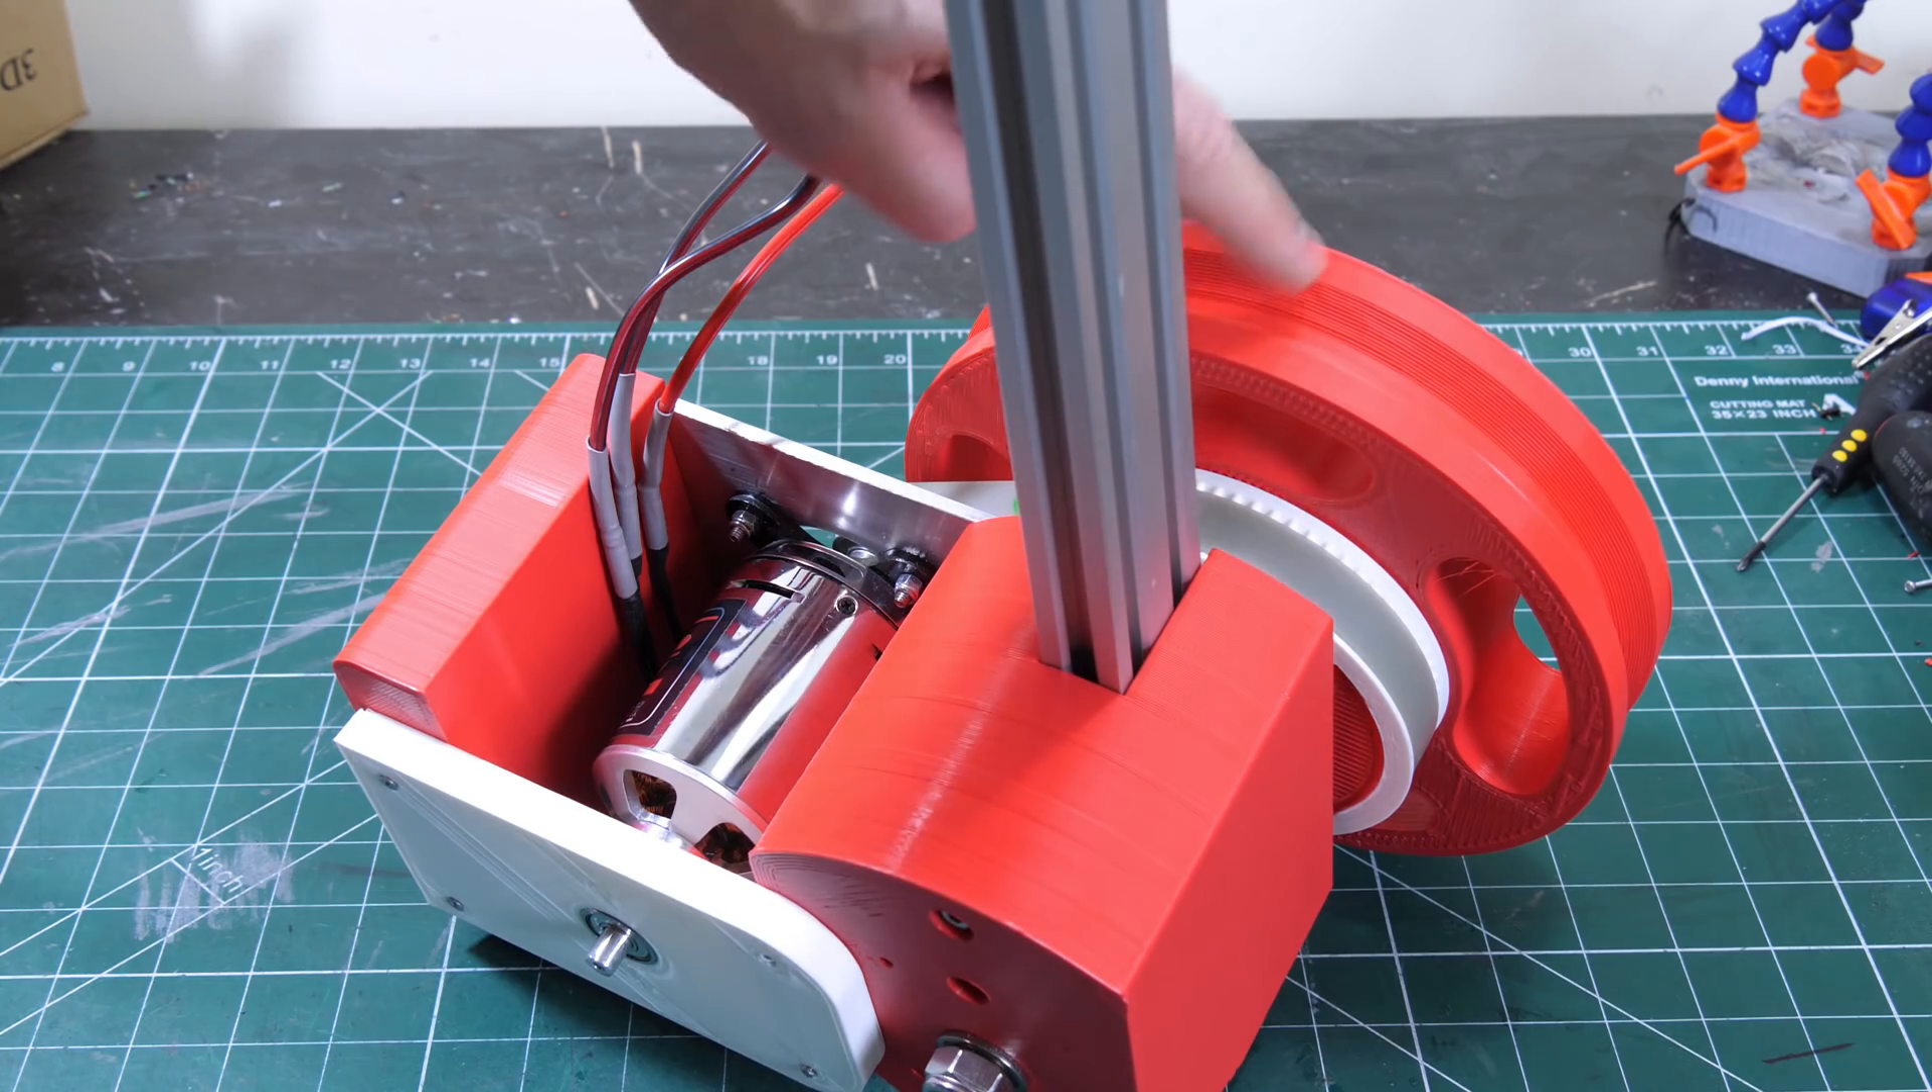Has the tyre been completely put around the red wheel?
No.